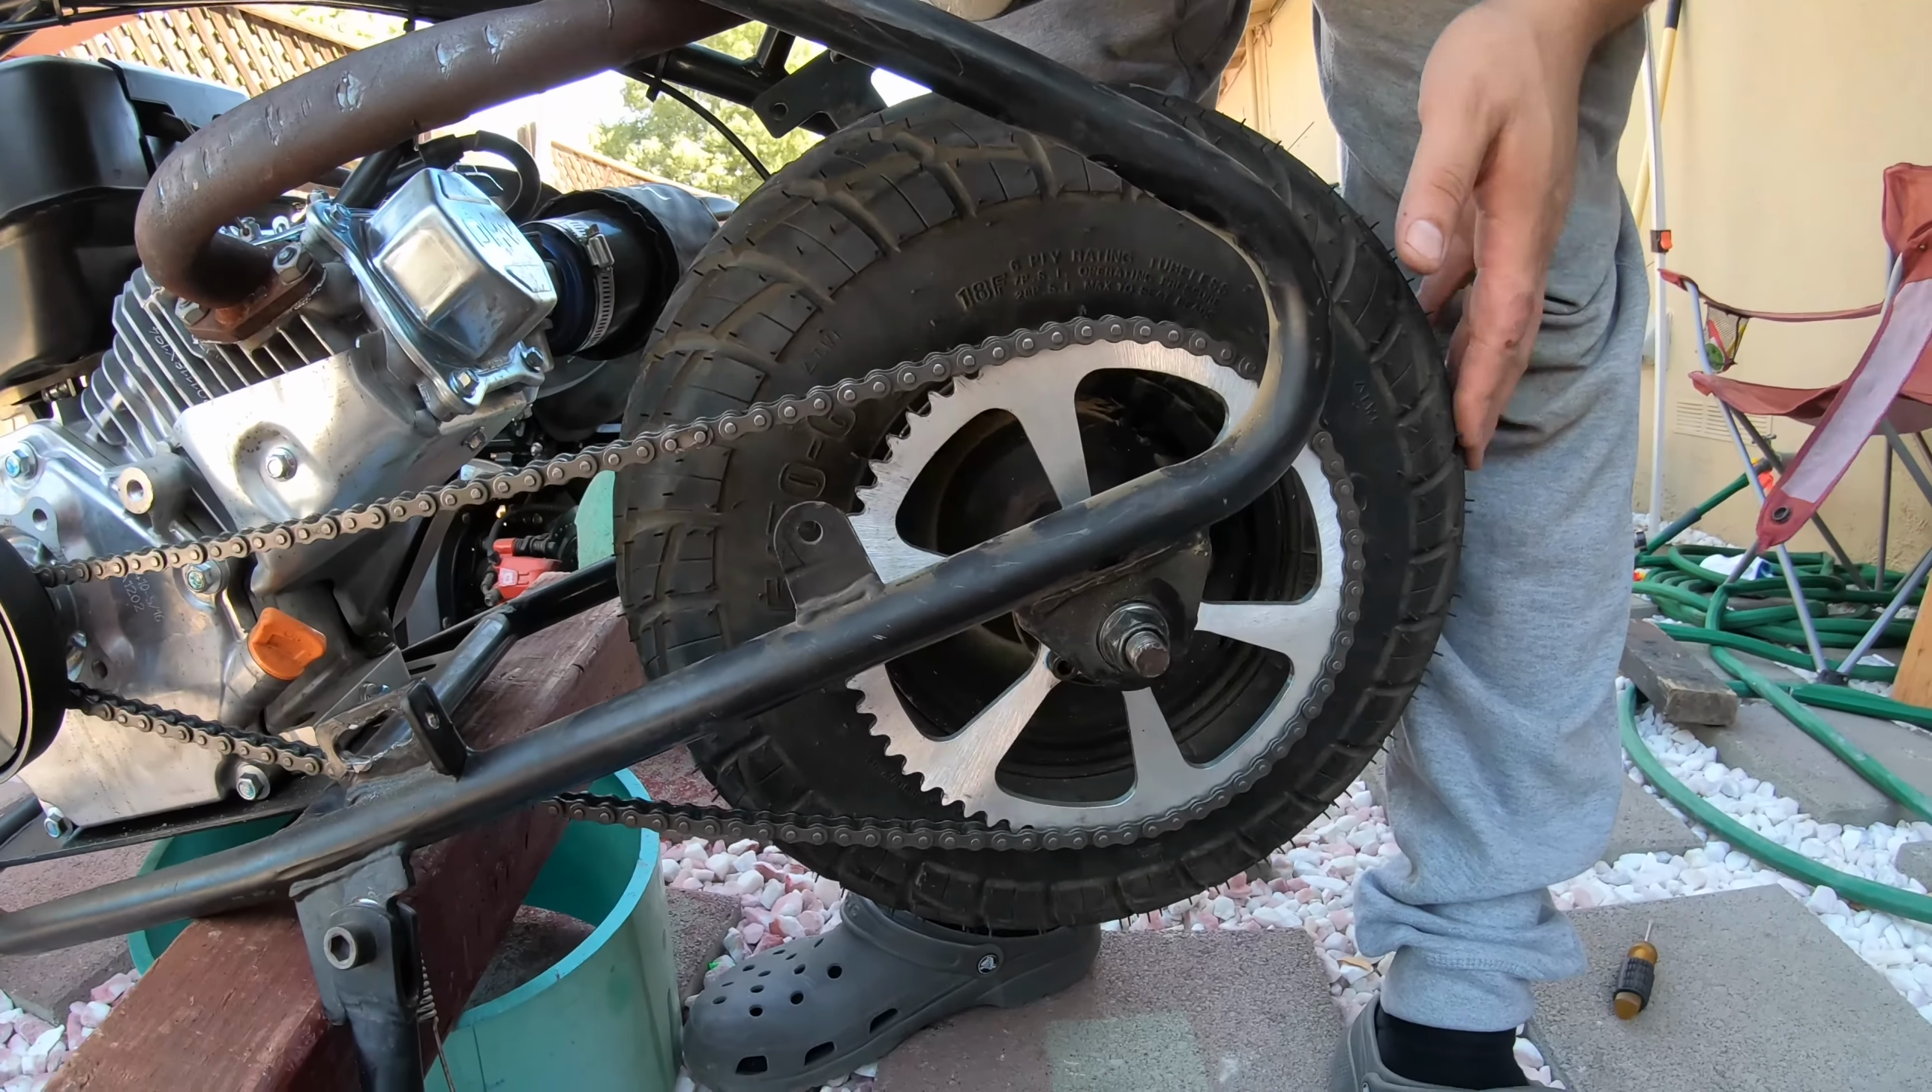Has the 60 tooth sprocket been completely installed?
Yes.